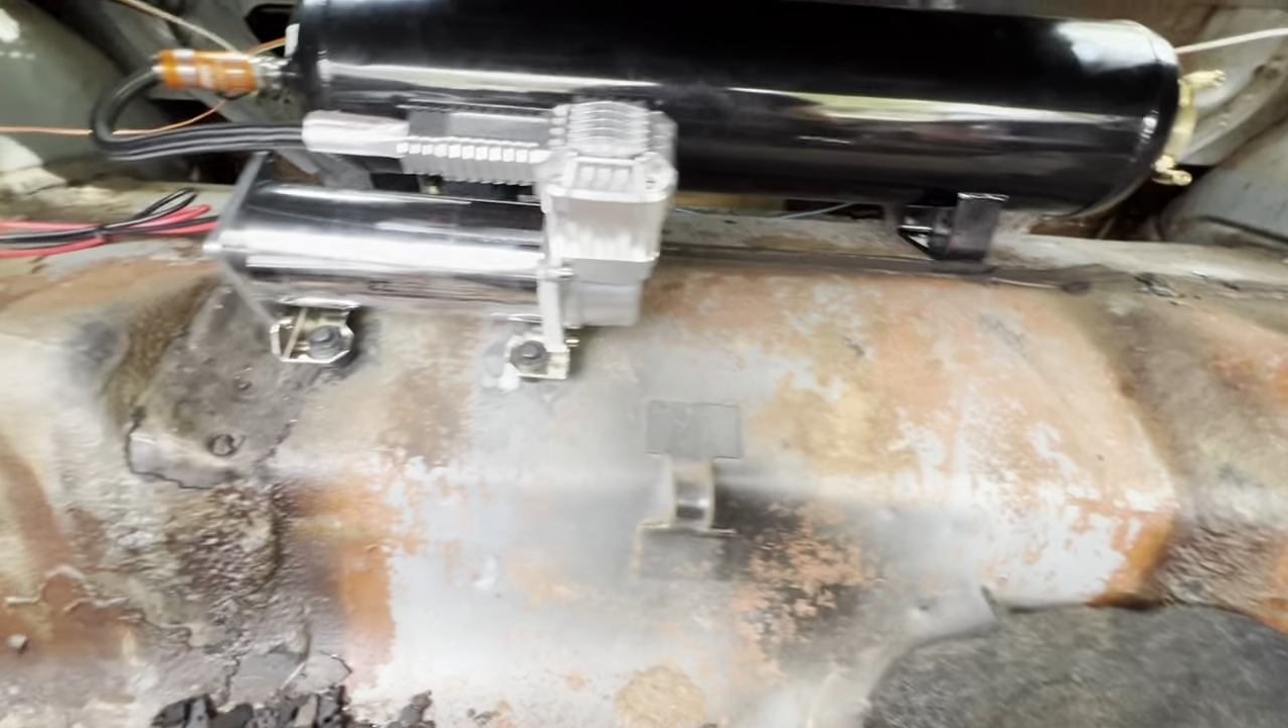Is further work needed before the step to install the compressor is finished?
No.